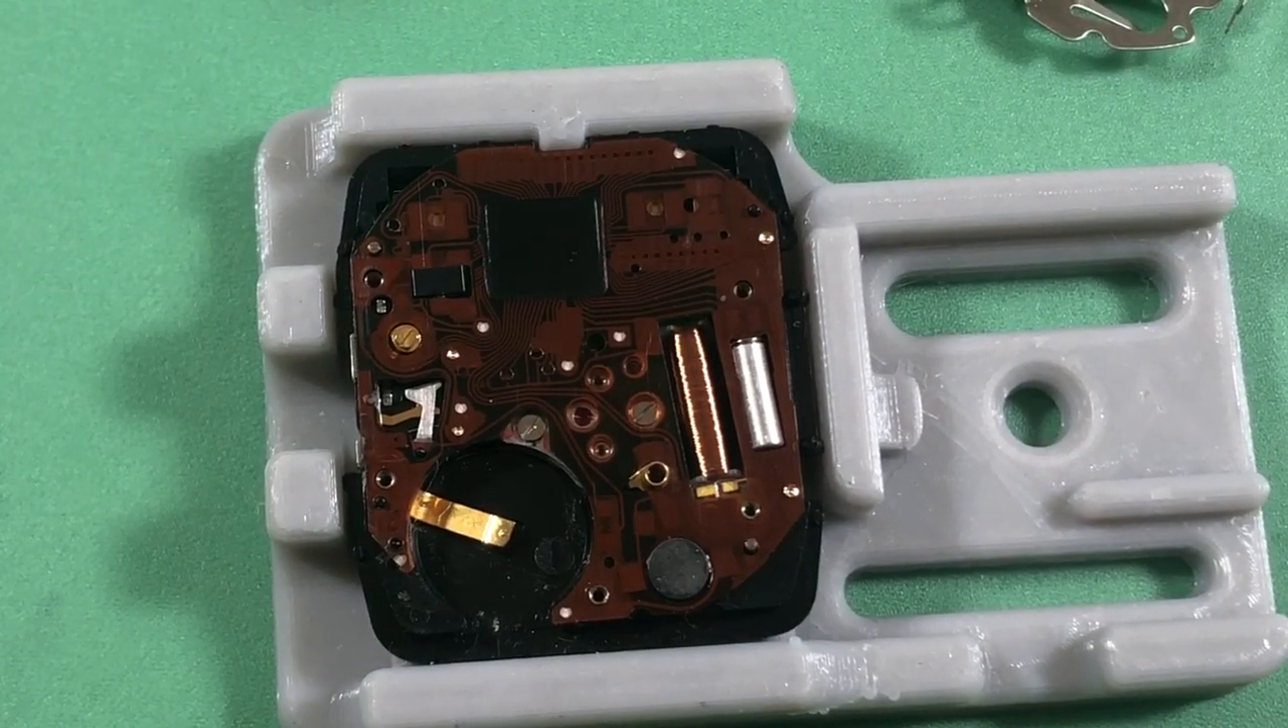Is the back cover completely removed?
Yes.